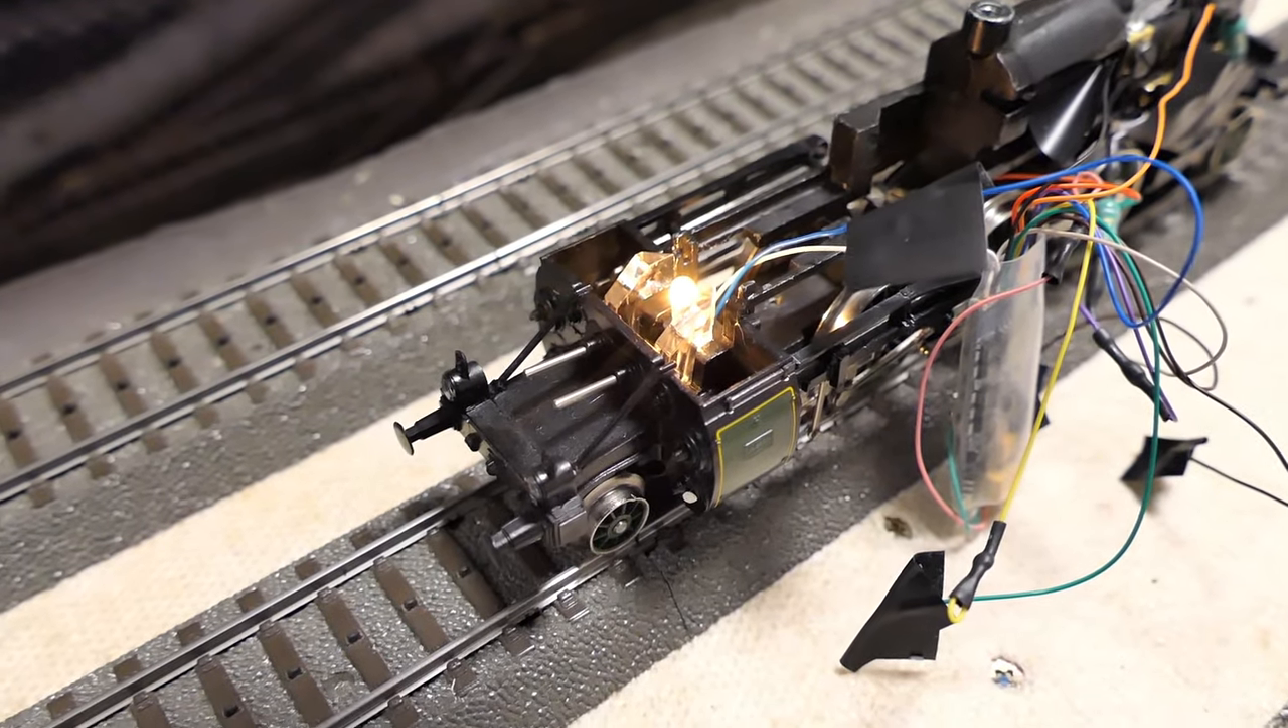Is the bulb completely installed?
Yes.